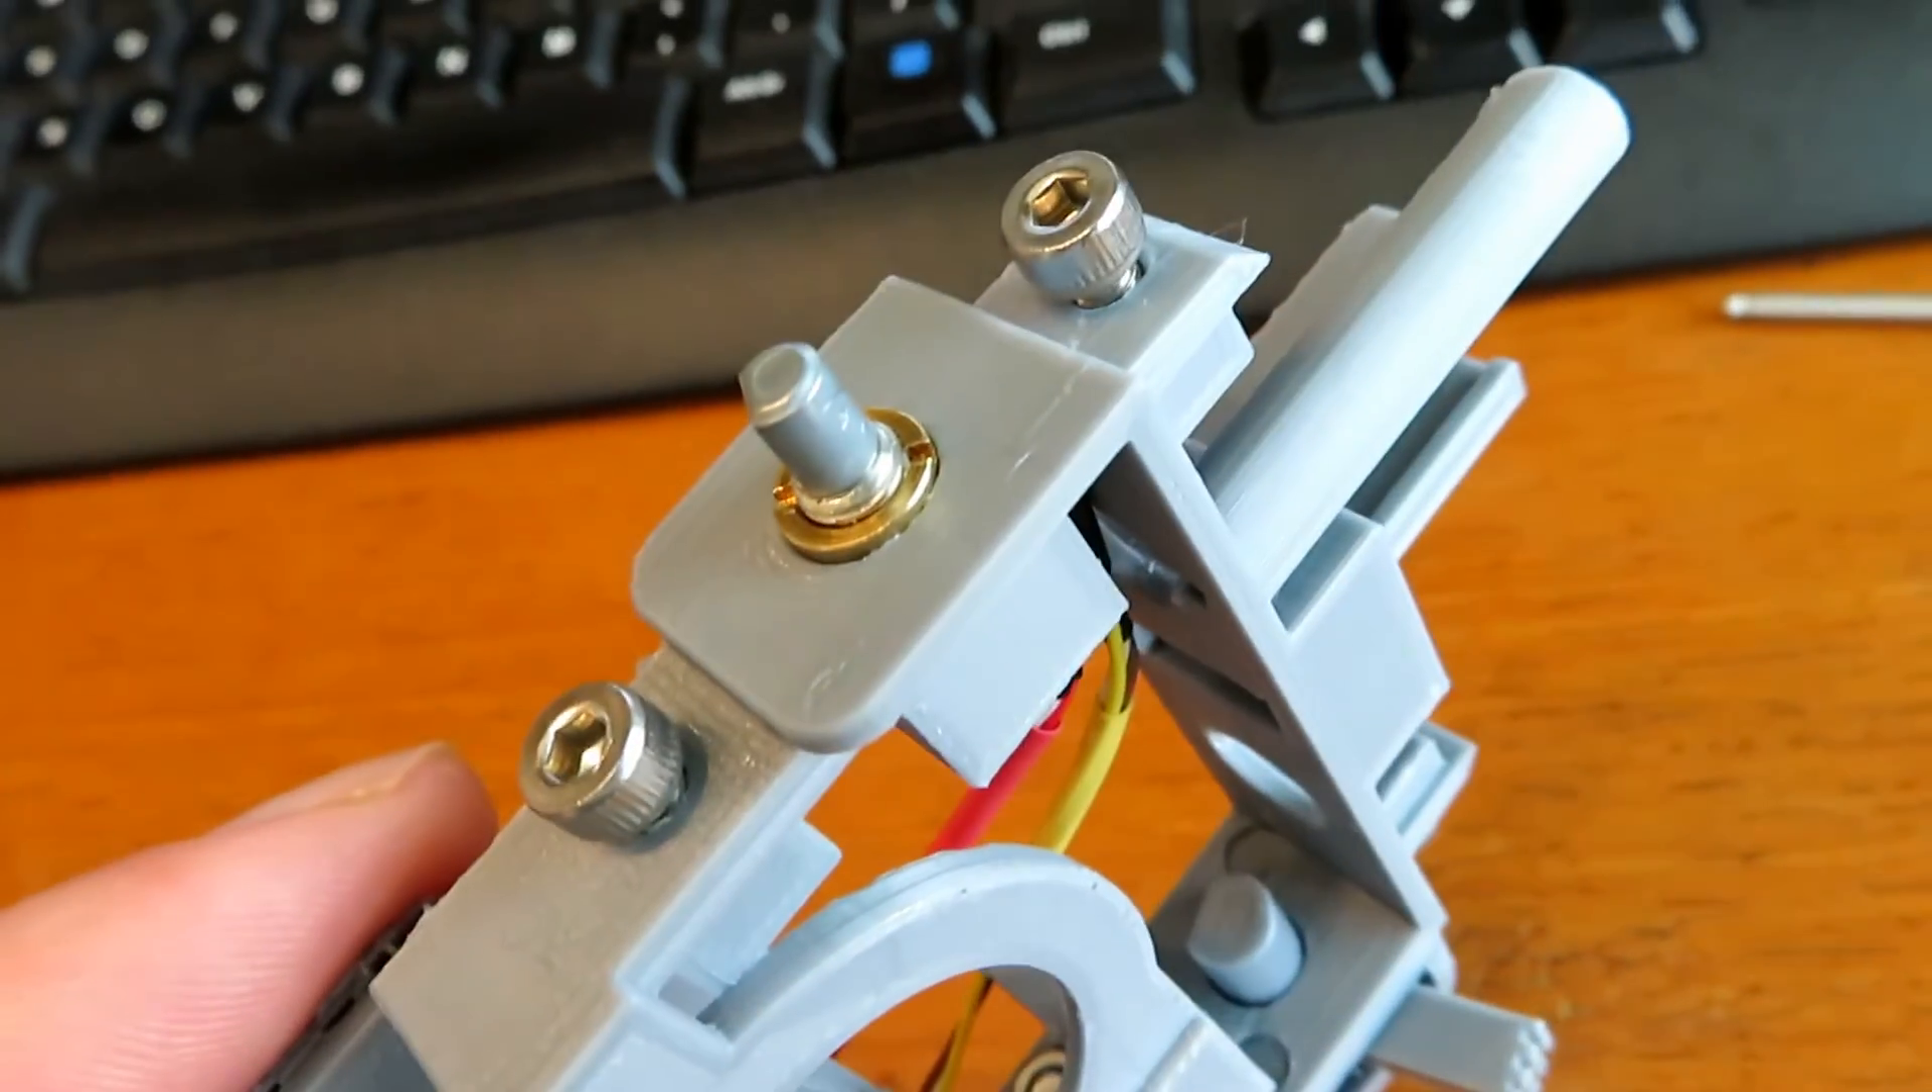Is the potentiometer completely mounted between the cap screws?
Yes.